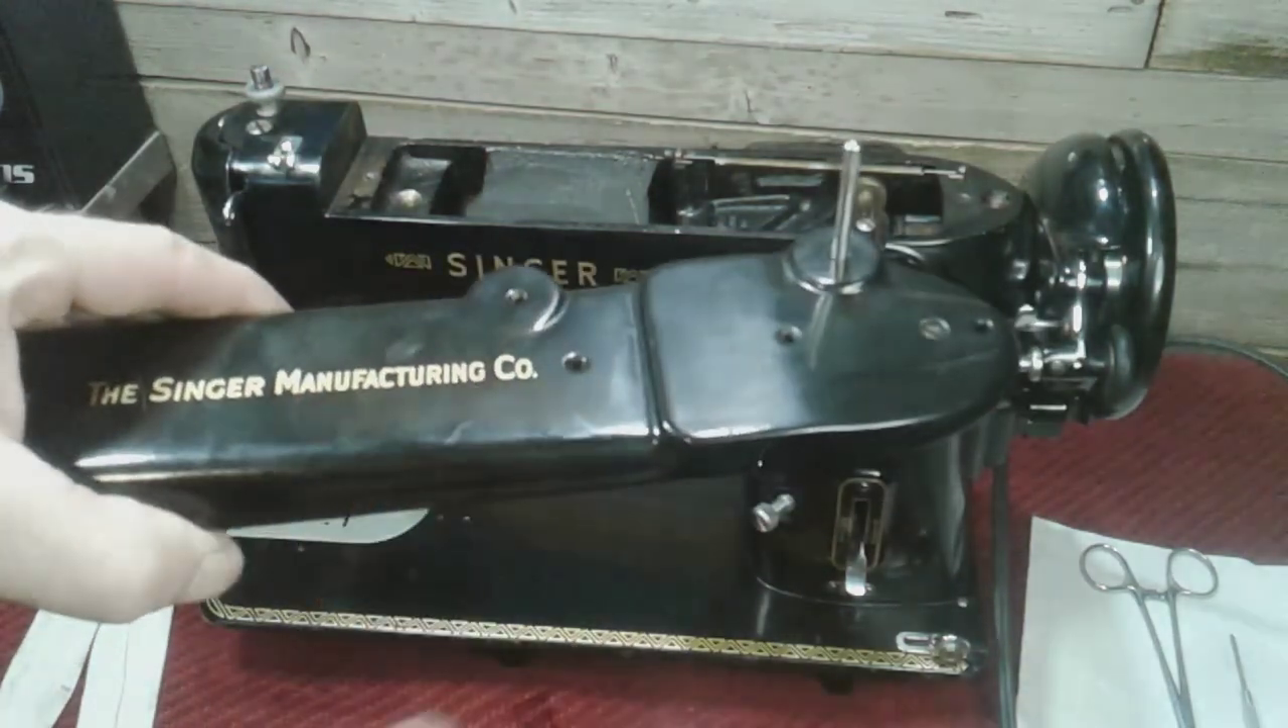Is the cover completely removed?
Yes.